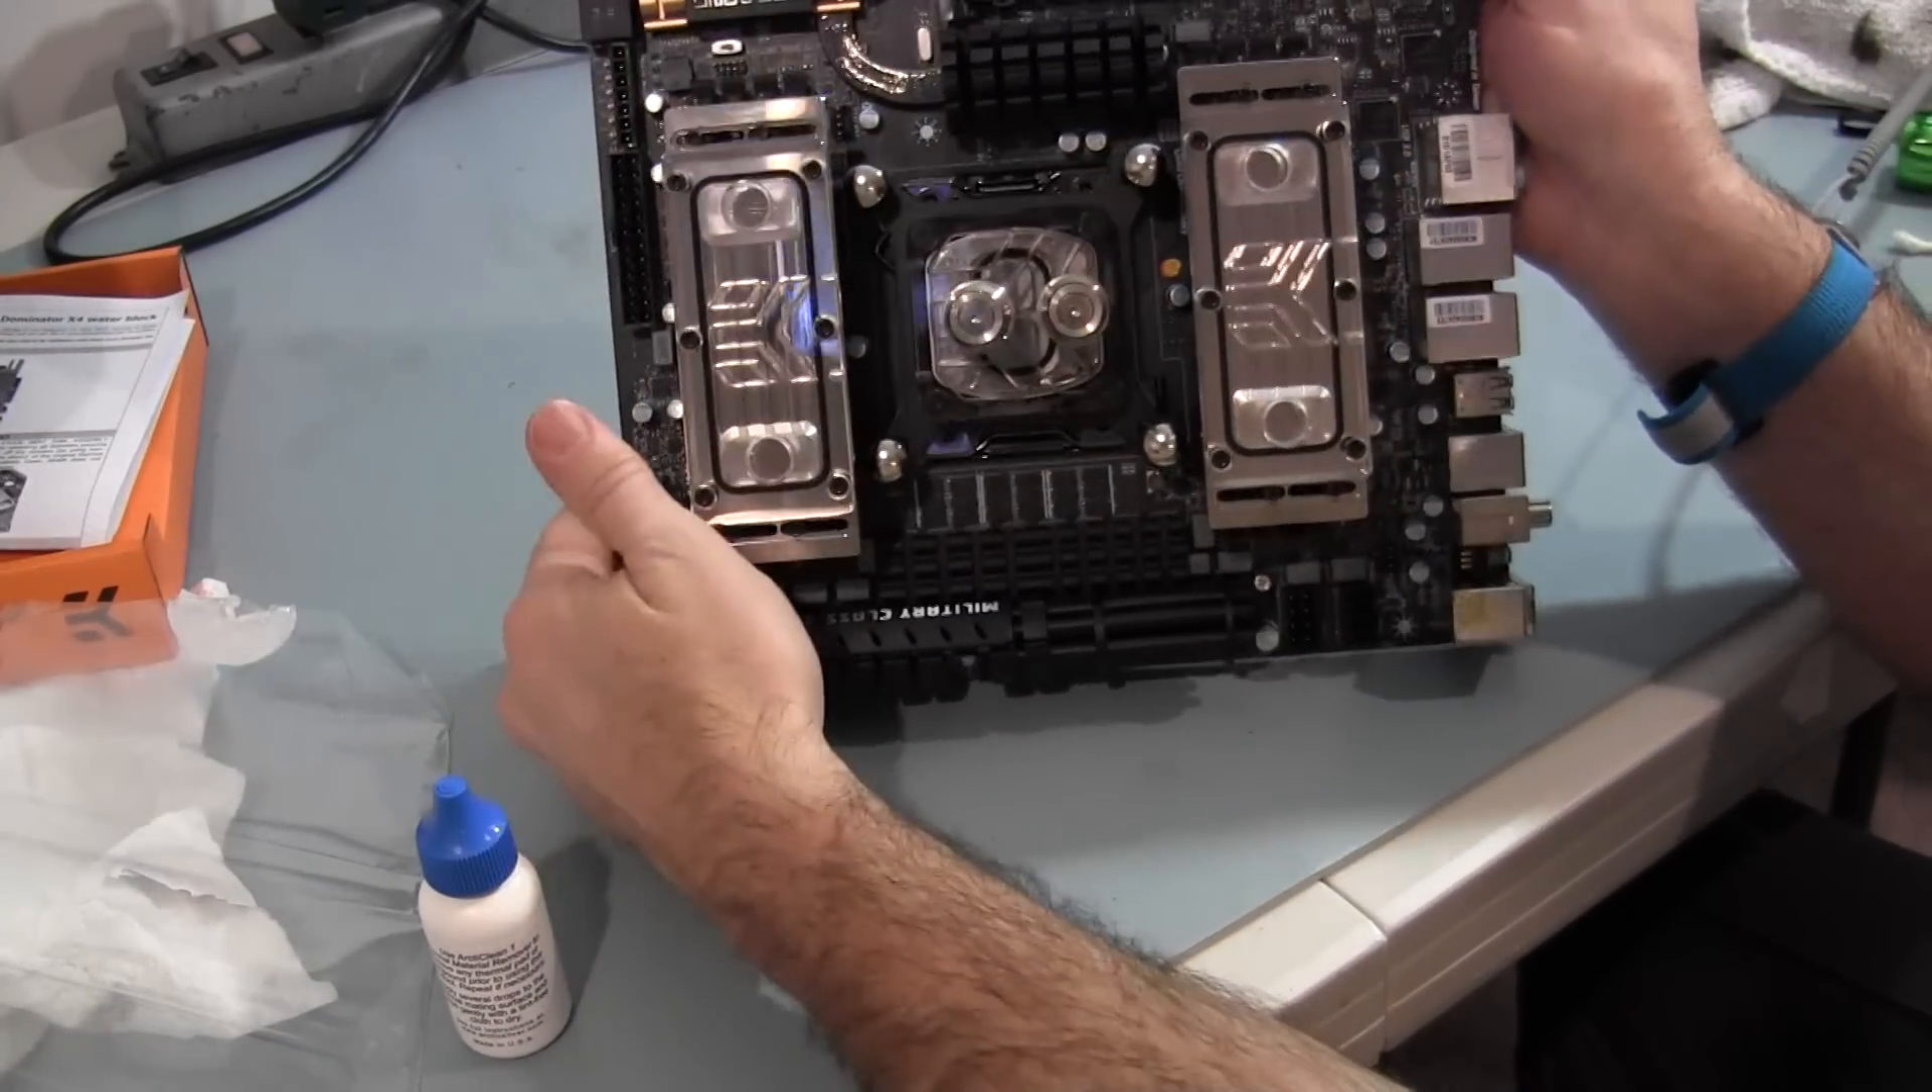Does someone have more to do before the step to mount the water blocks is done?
No.